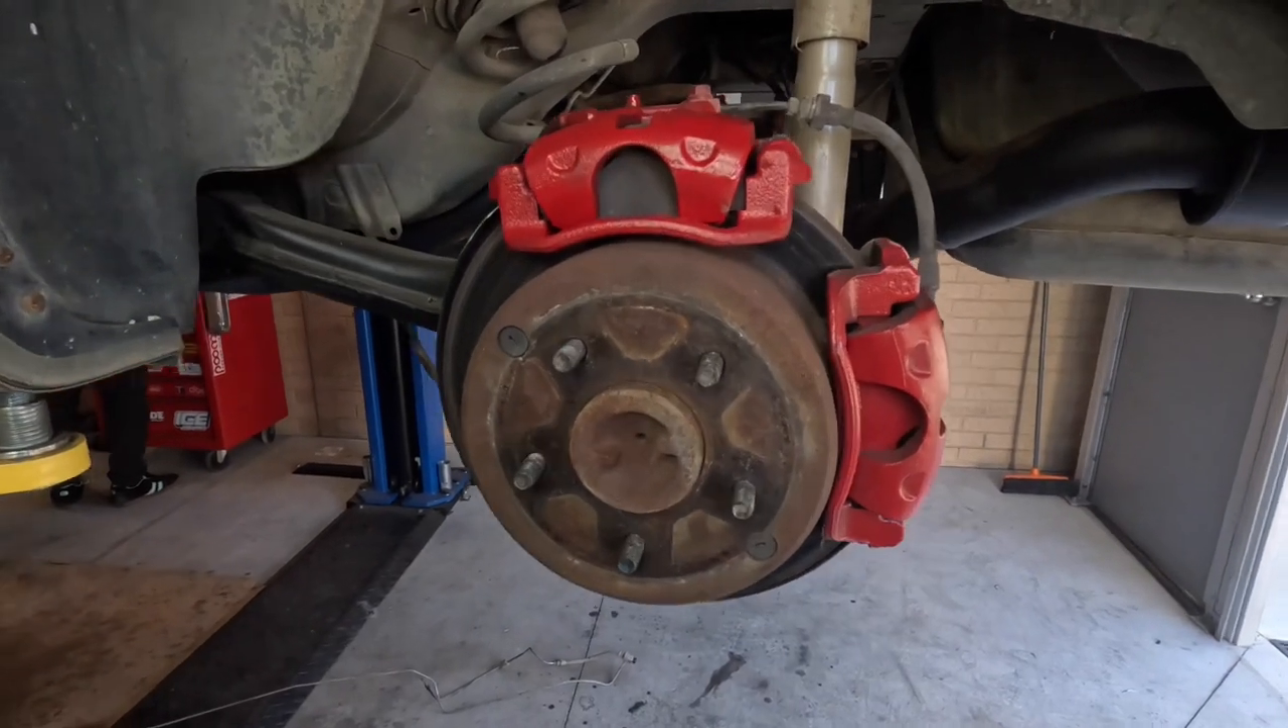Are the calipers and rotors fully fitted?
Yes.